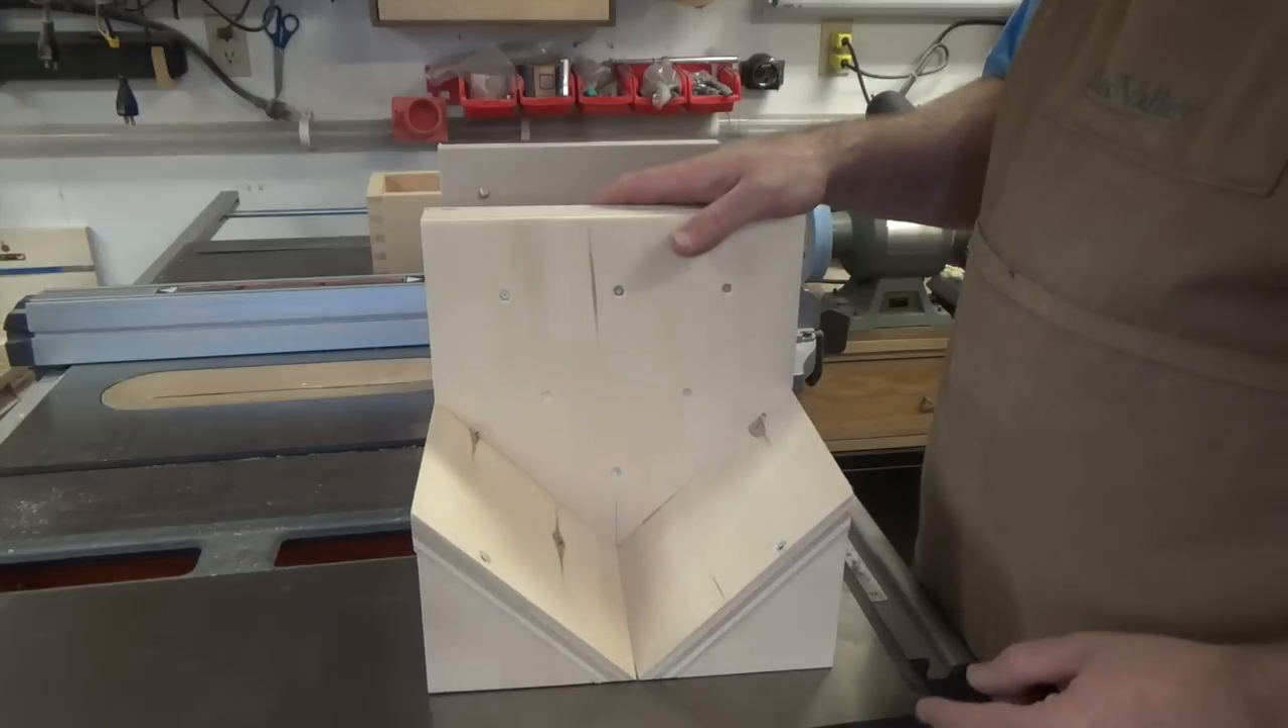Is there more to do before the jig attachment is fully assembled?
No.